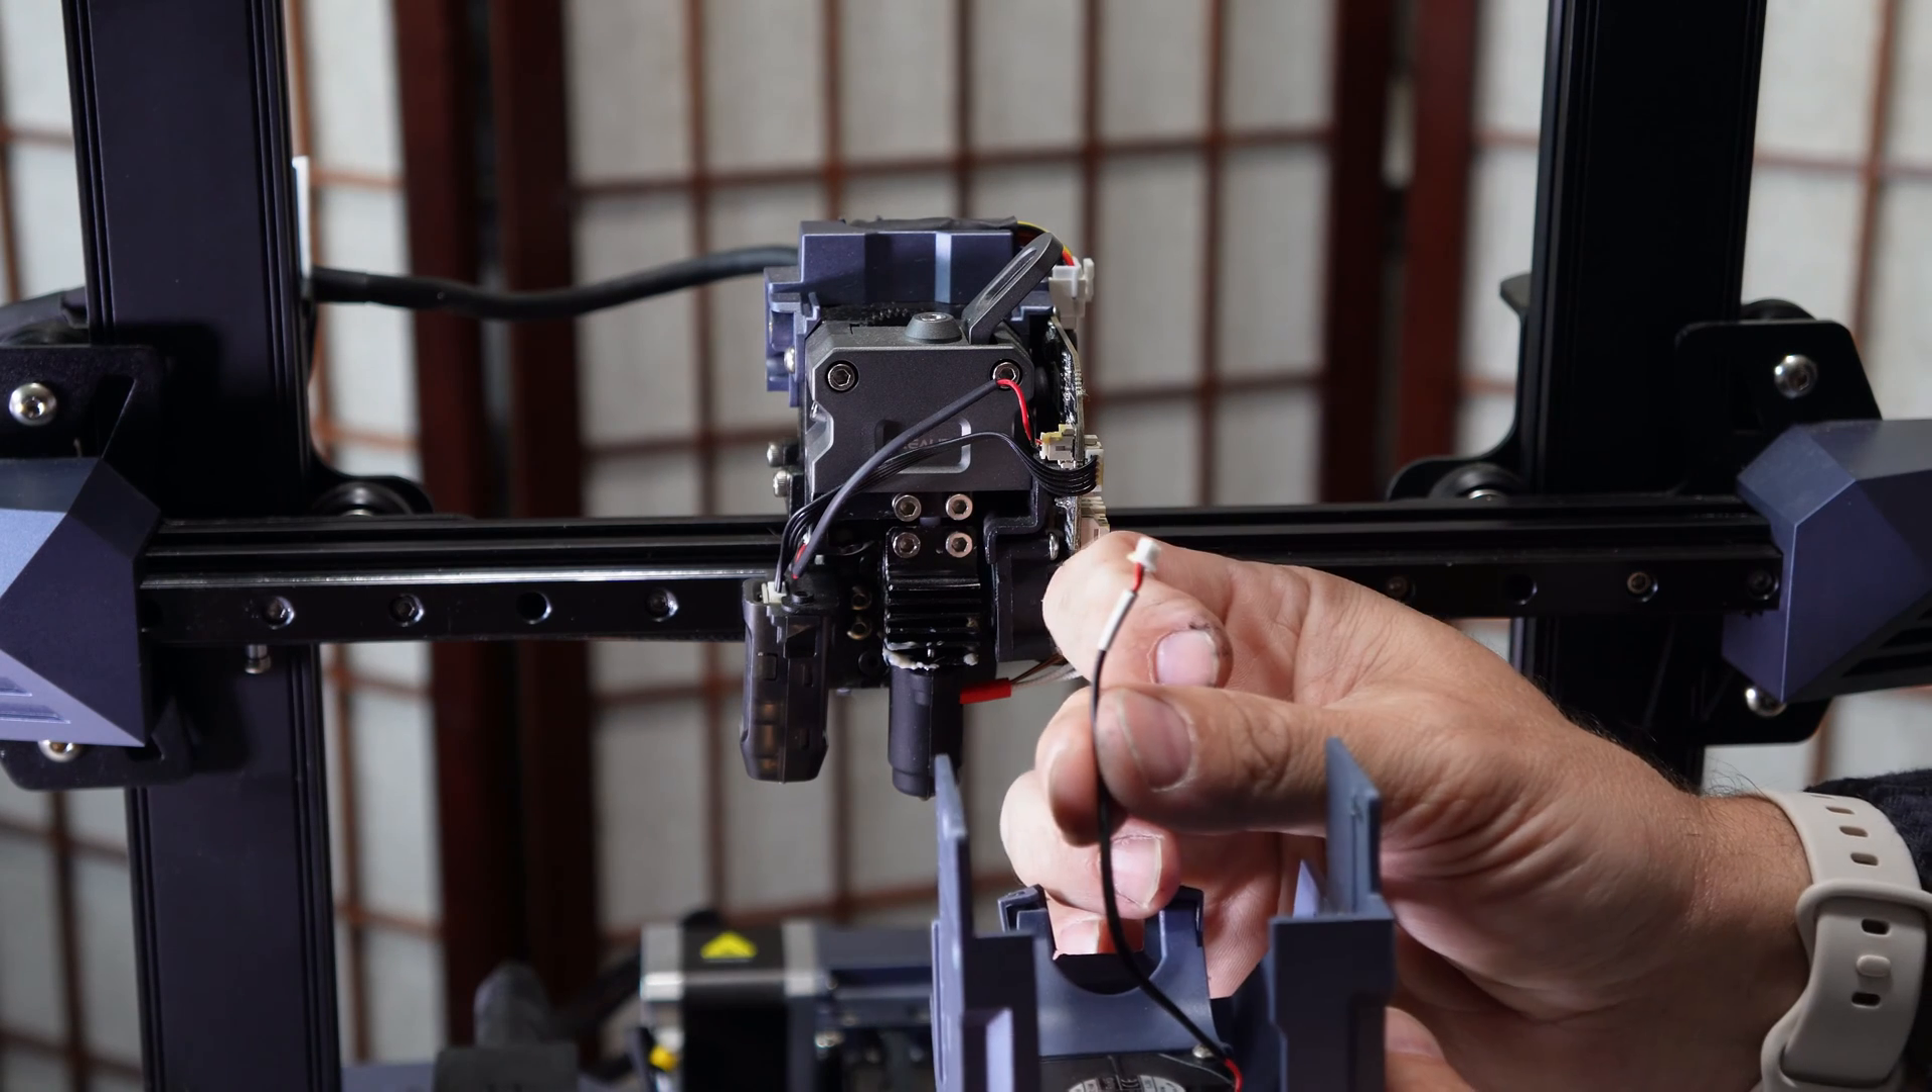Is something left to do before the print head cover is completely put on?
Yes.